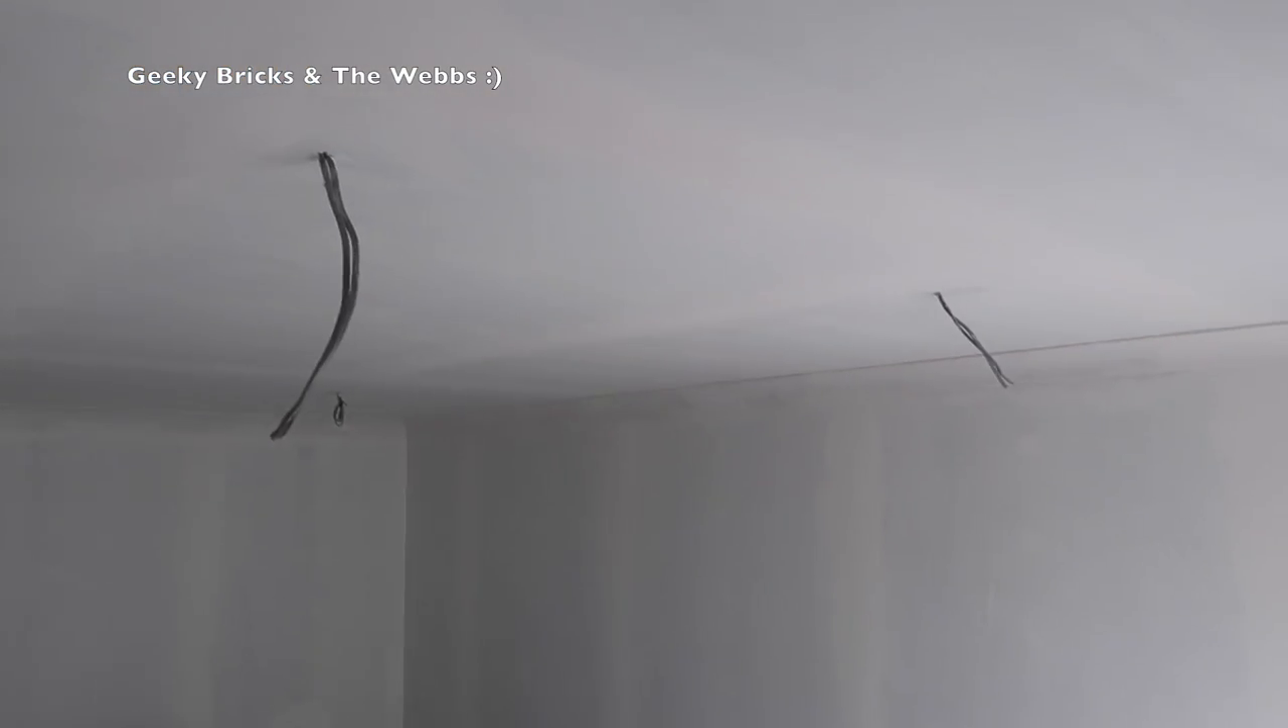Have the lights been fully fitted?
No.